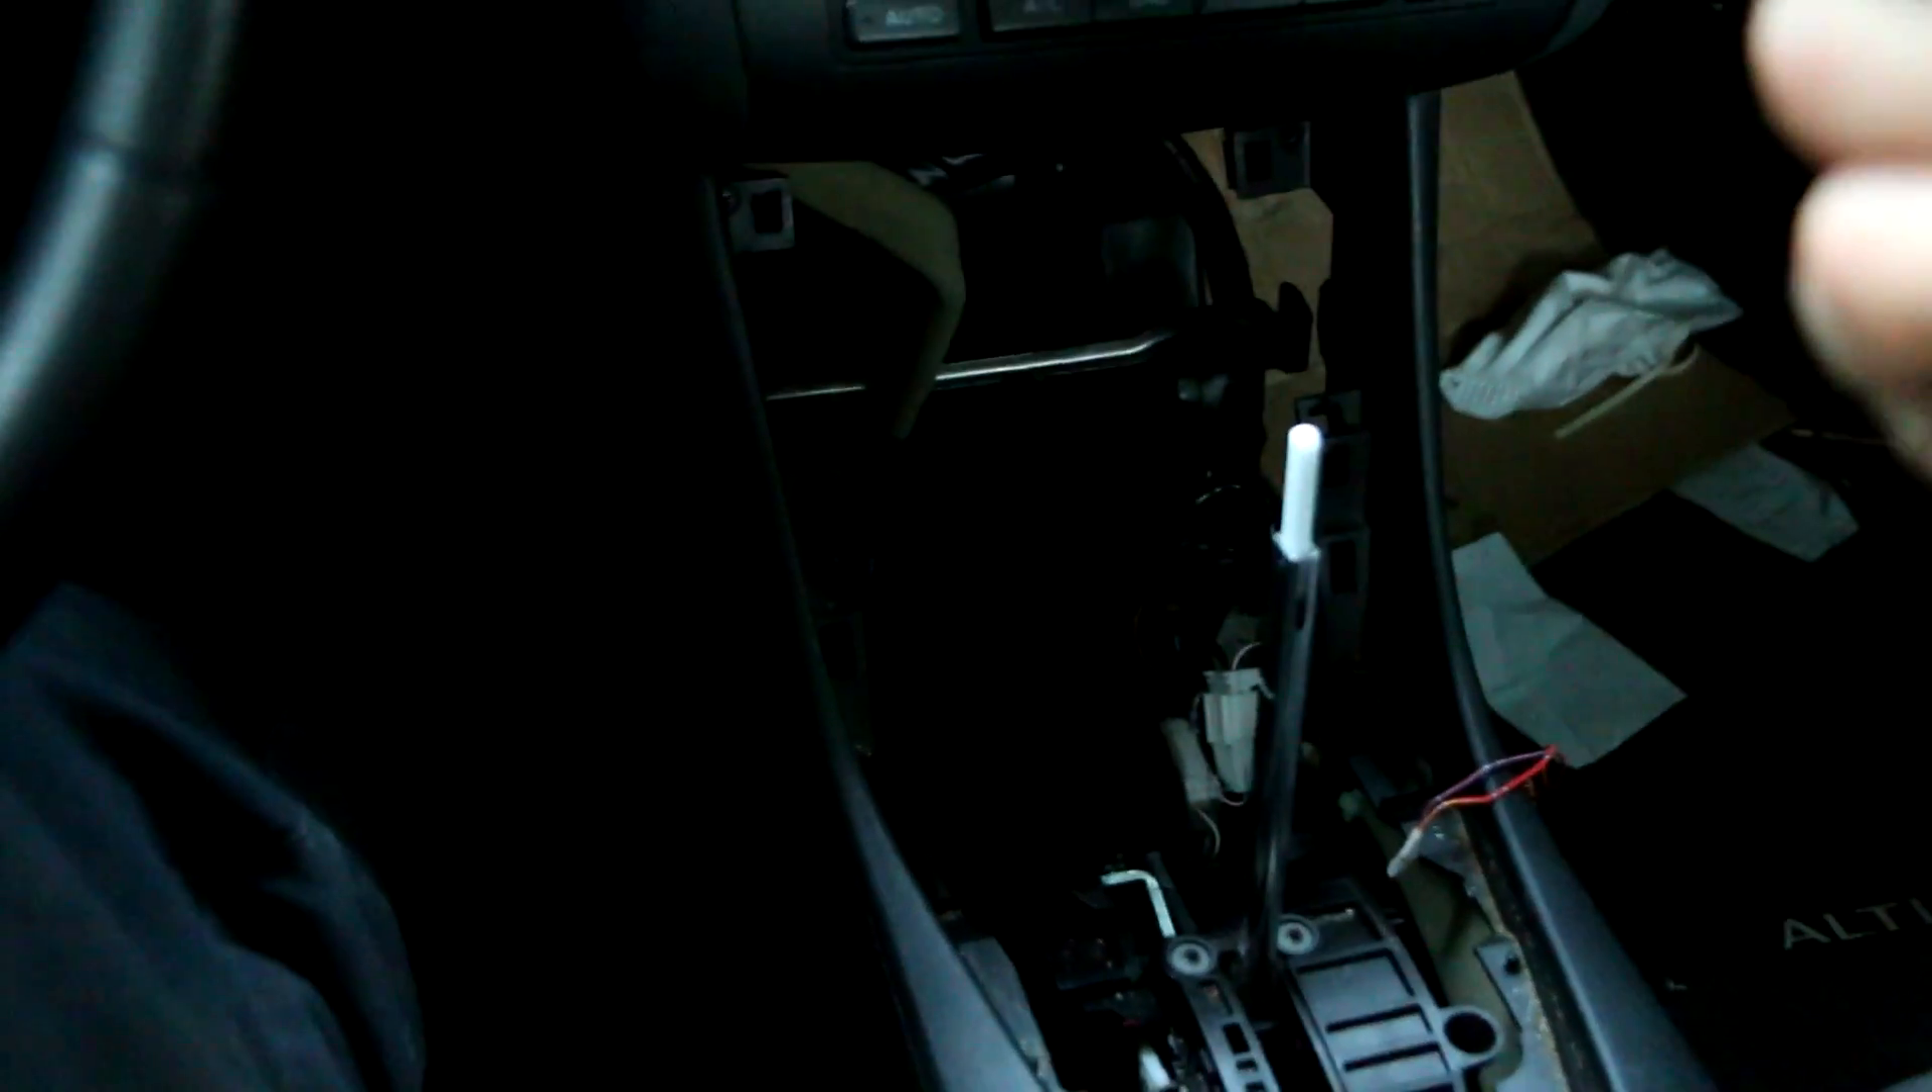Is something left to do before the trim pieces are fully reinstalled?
Yes.